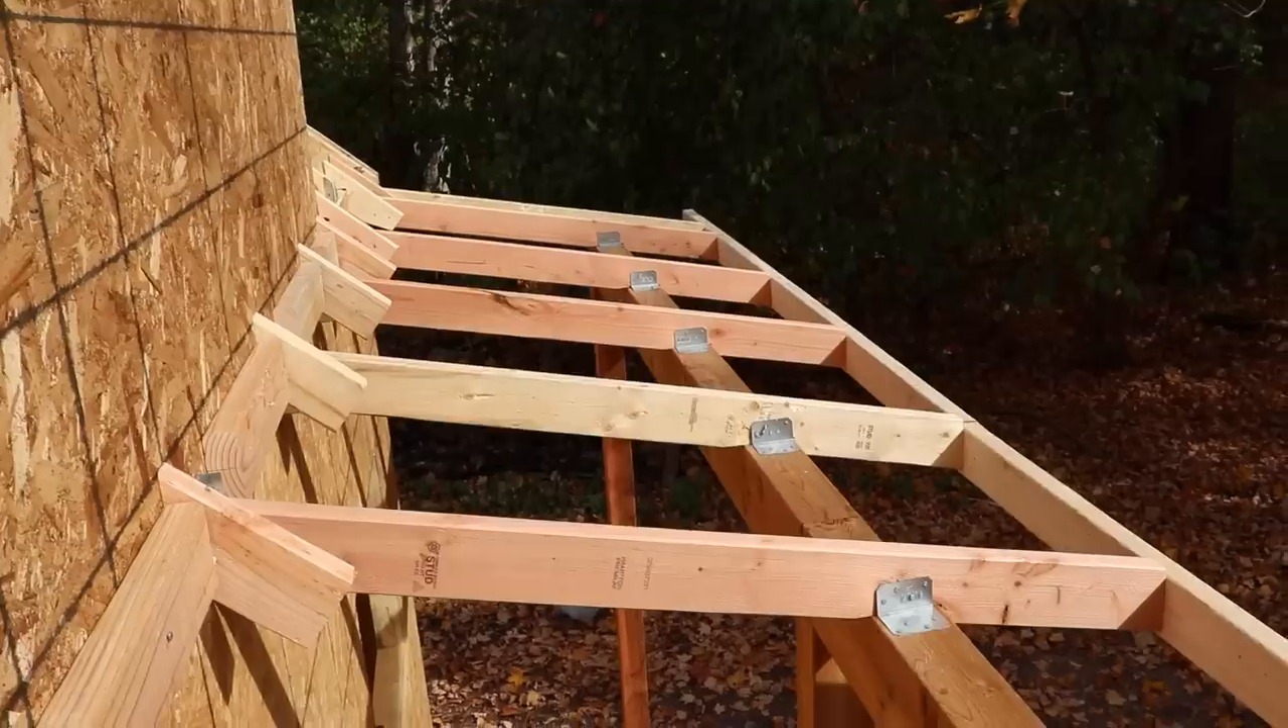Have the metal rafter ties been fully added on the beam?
Yes.